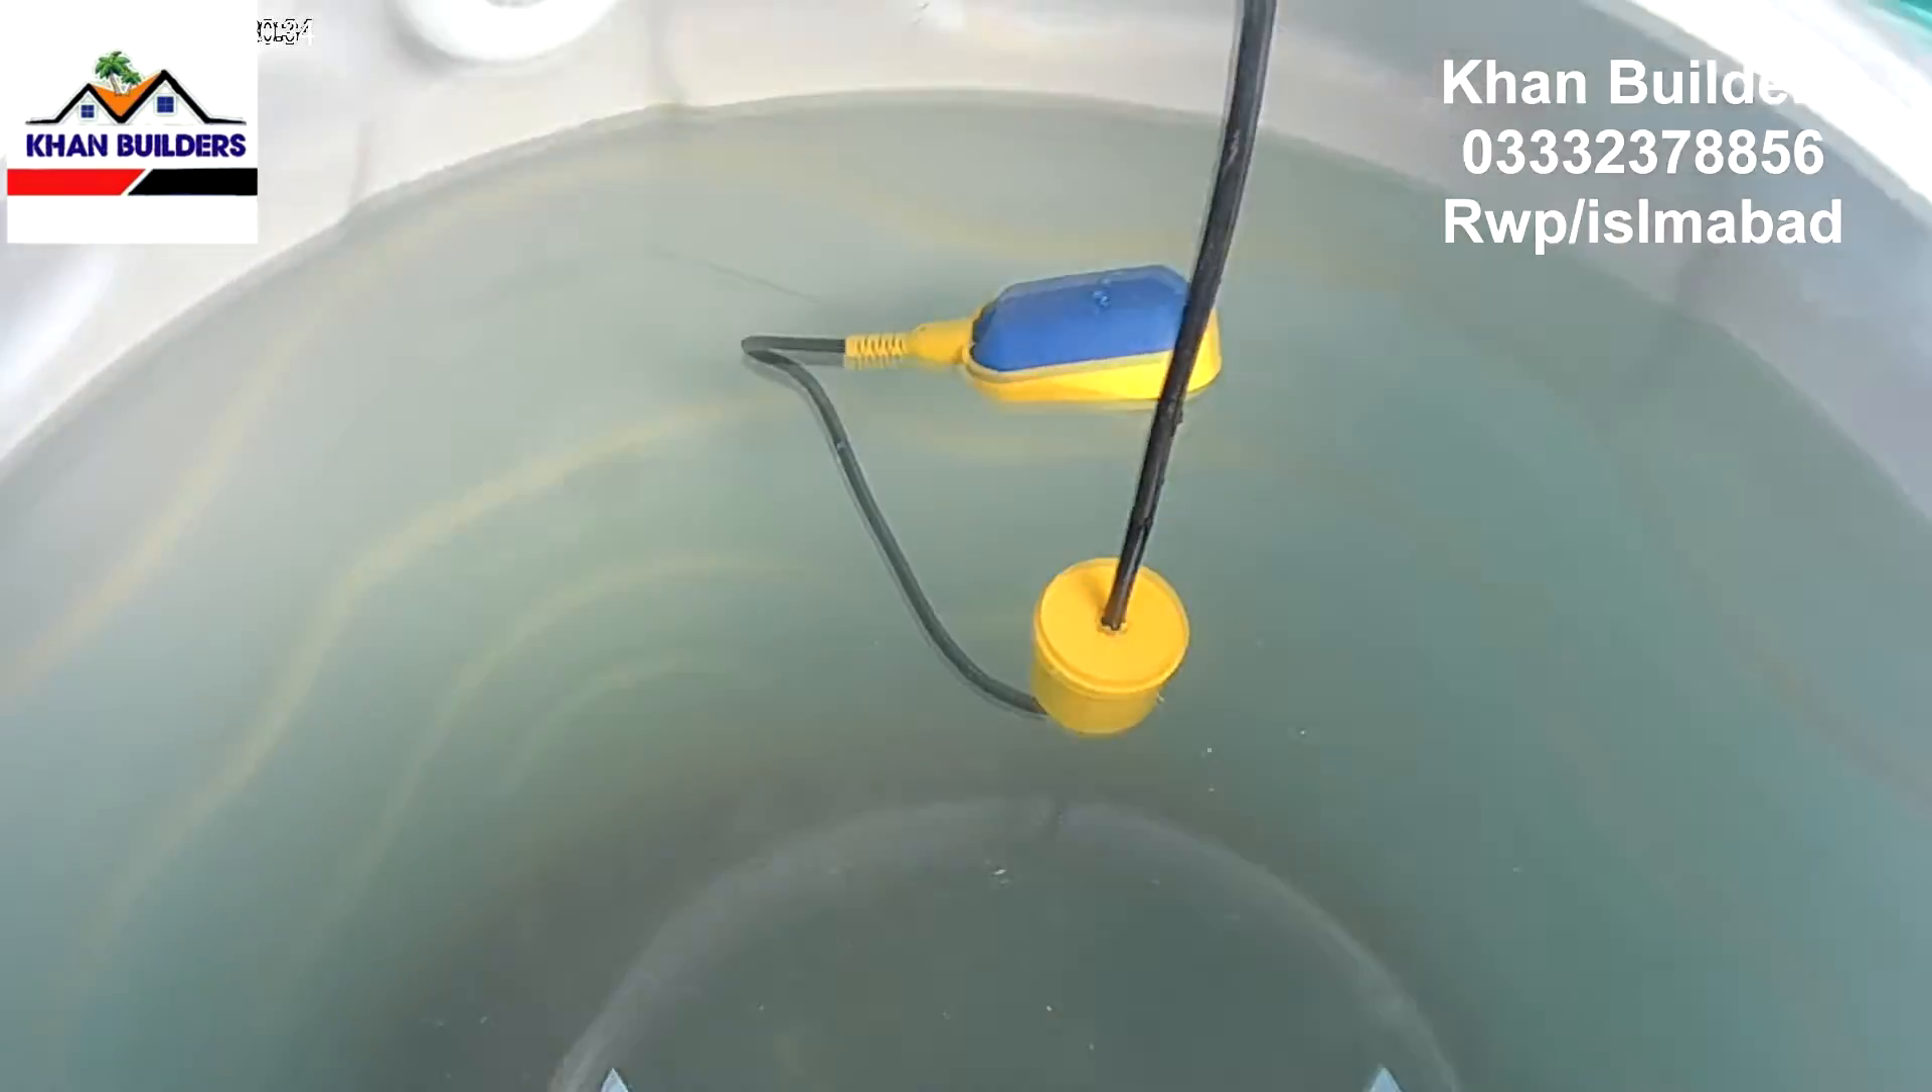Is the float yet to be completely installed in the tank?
No.